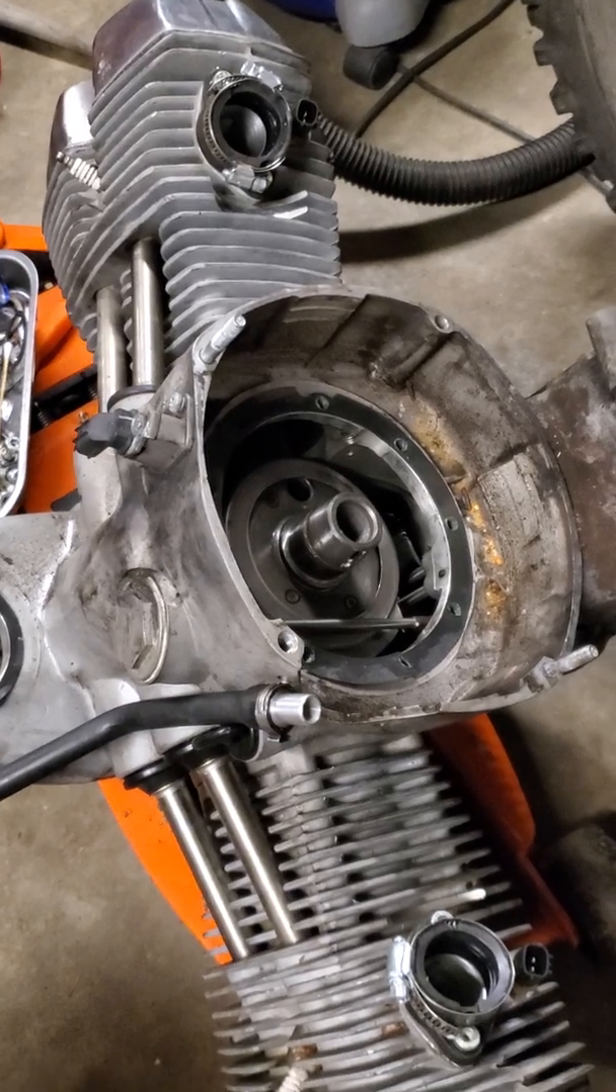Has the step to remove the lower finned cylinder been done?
No.